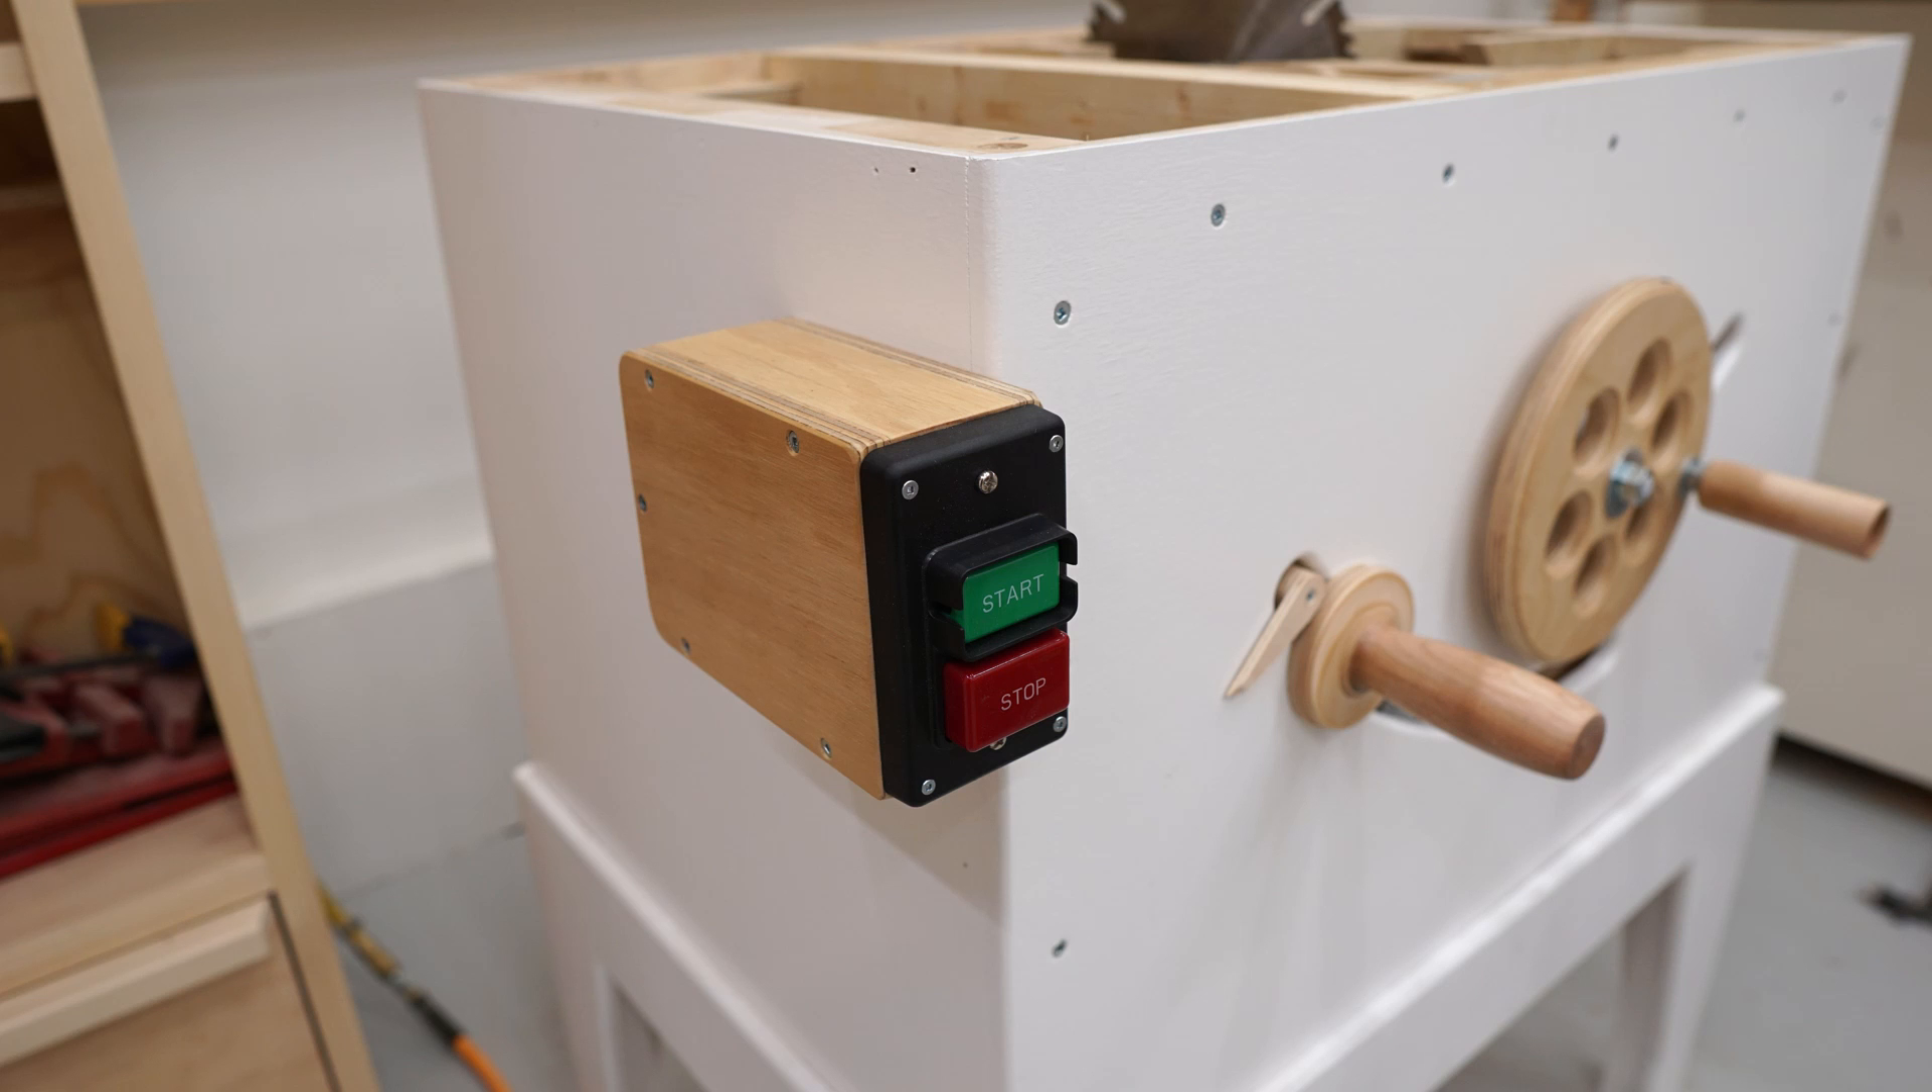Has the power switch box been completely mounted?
Yes.